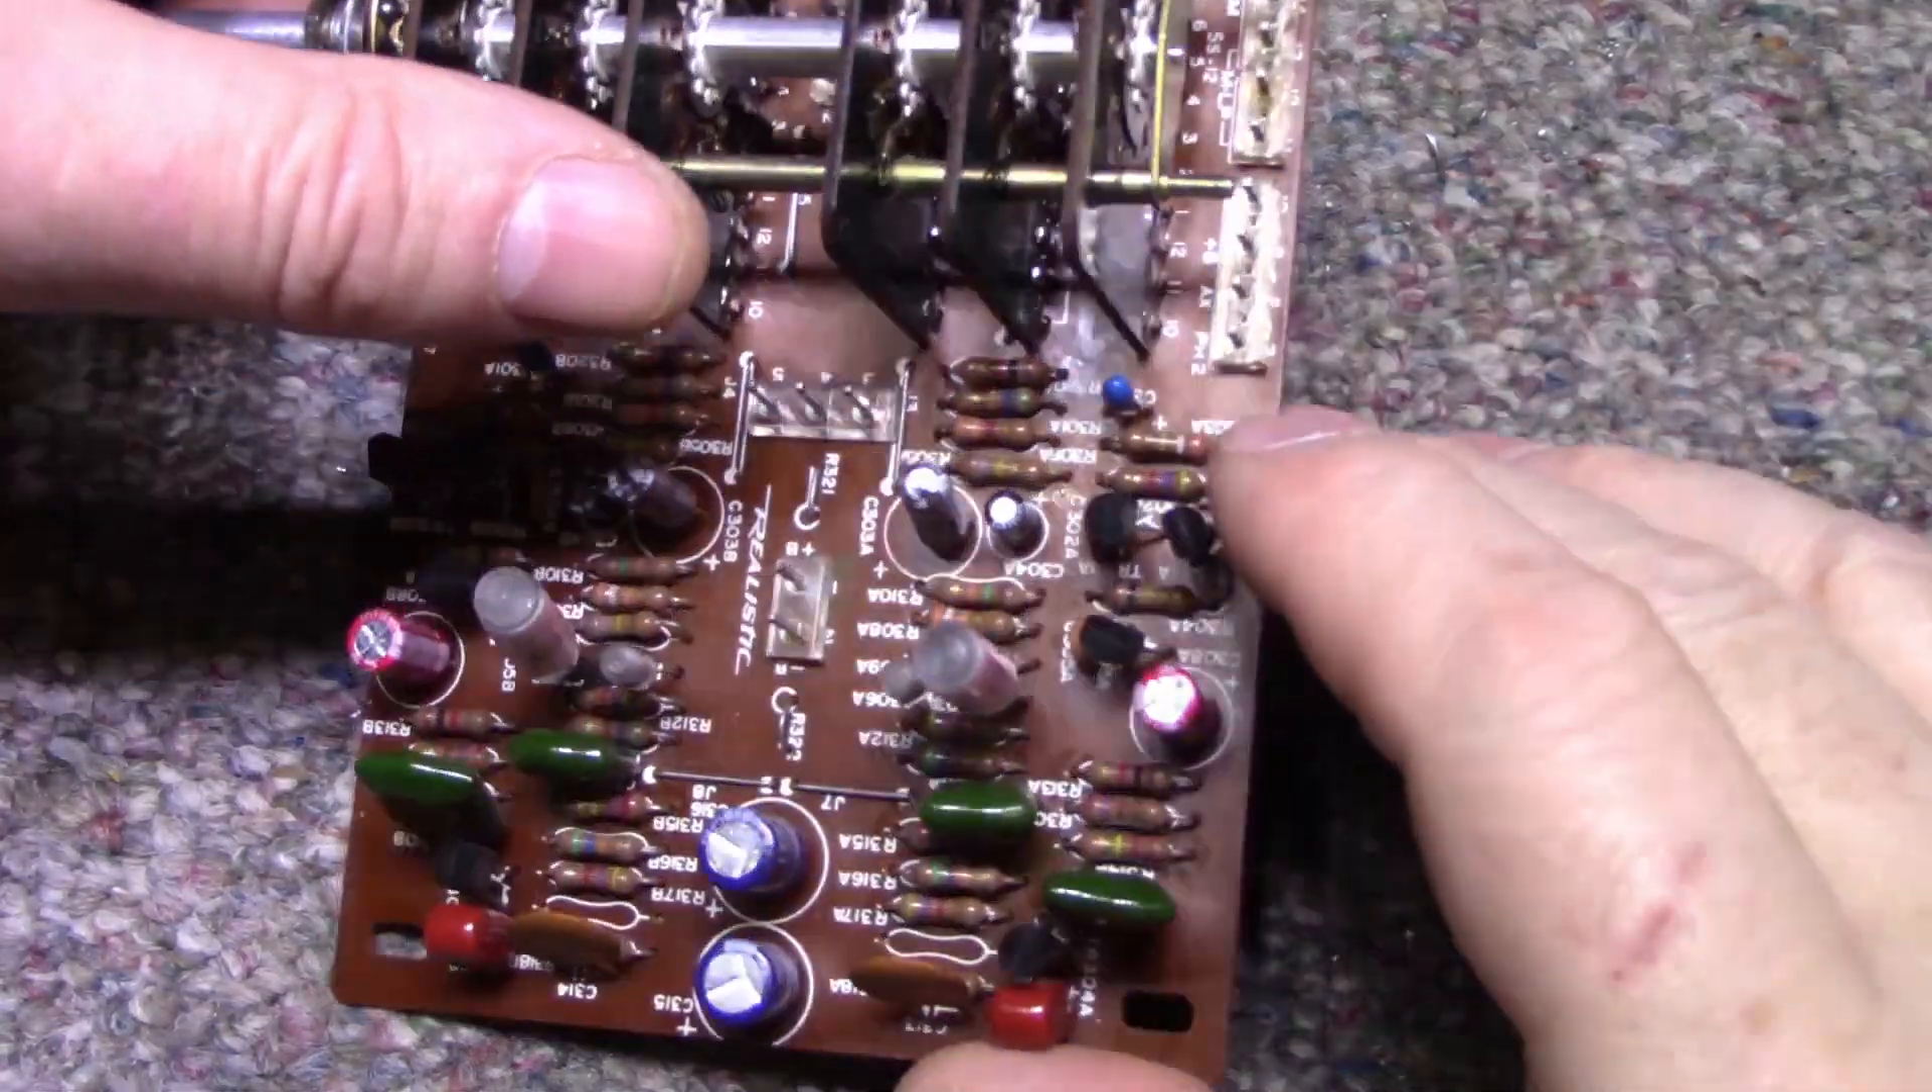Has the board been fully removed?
Yes.